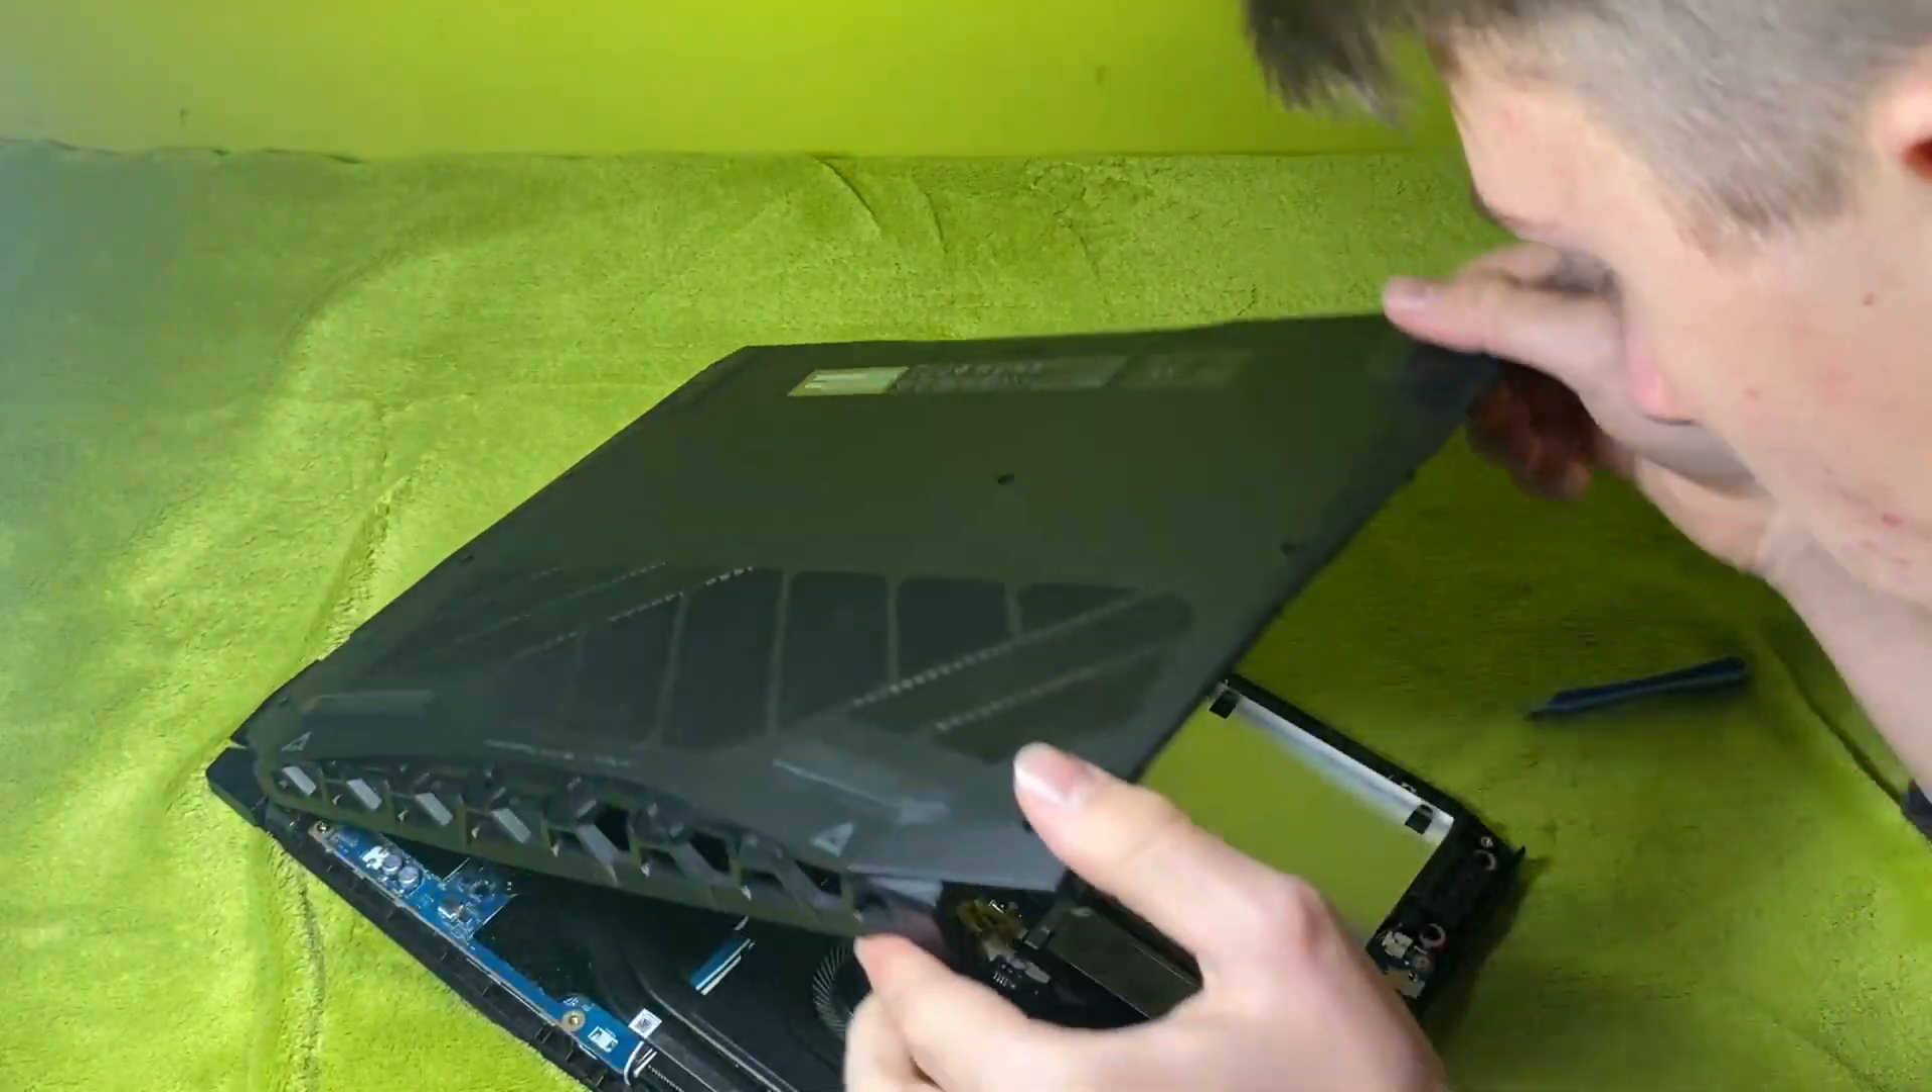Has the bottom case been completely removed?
No.